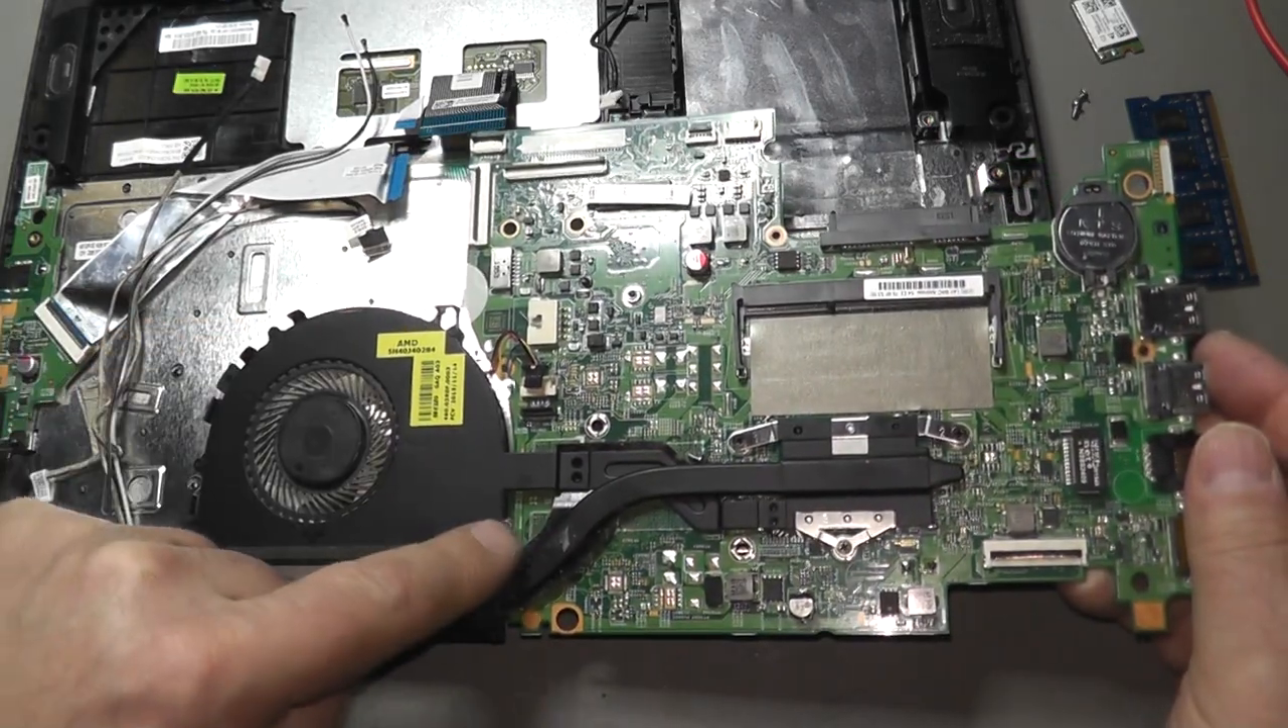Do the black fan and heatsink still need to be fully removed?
Yes.